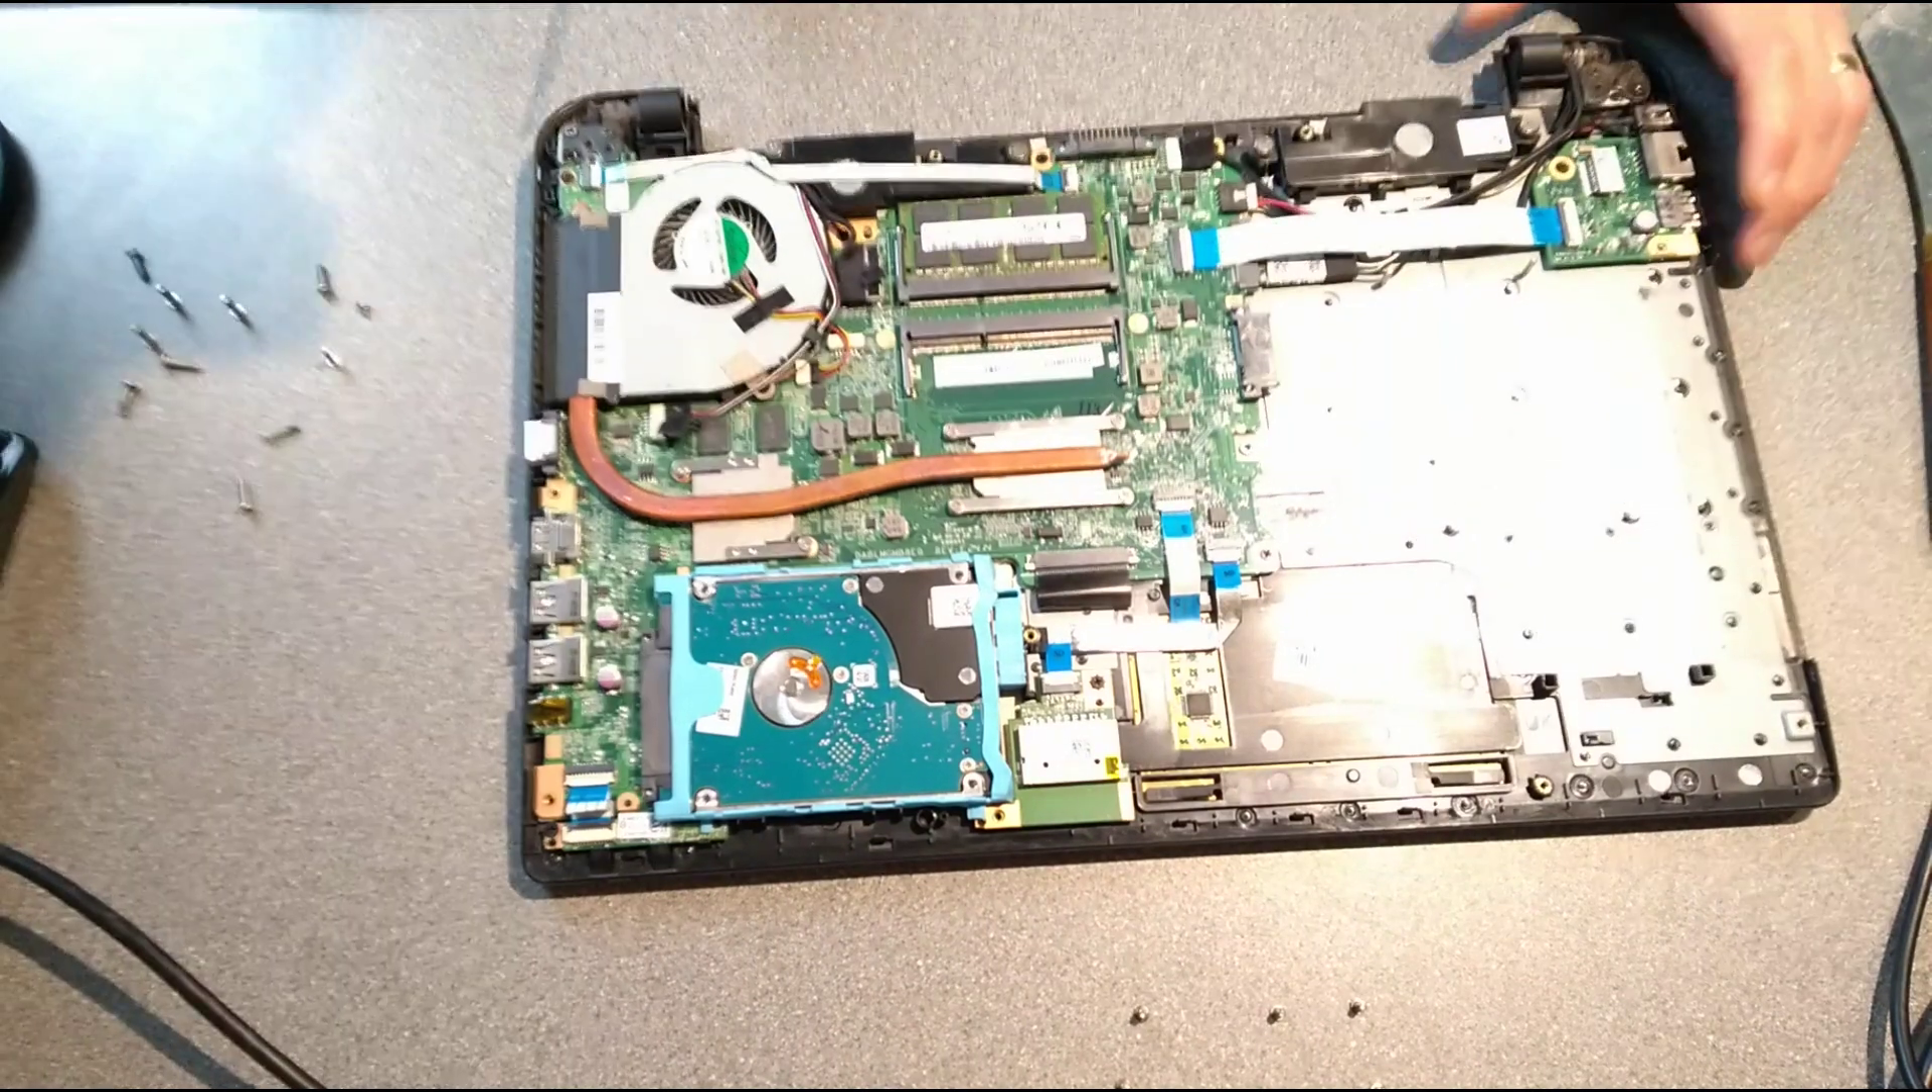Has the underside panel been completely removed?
Yes.